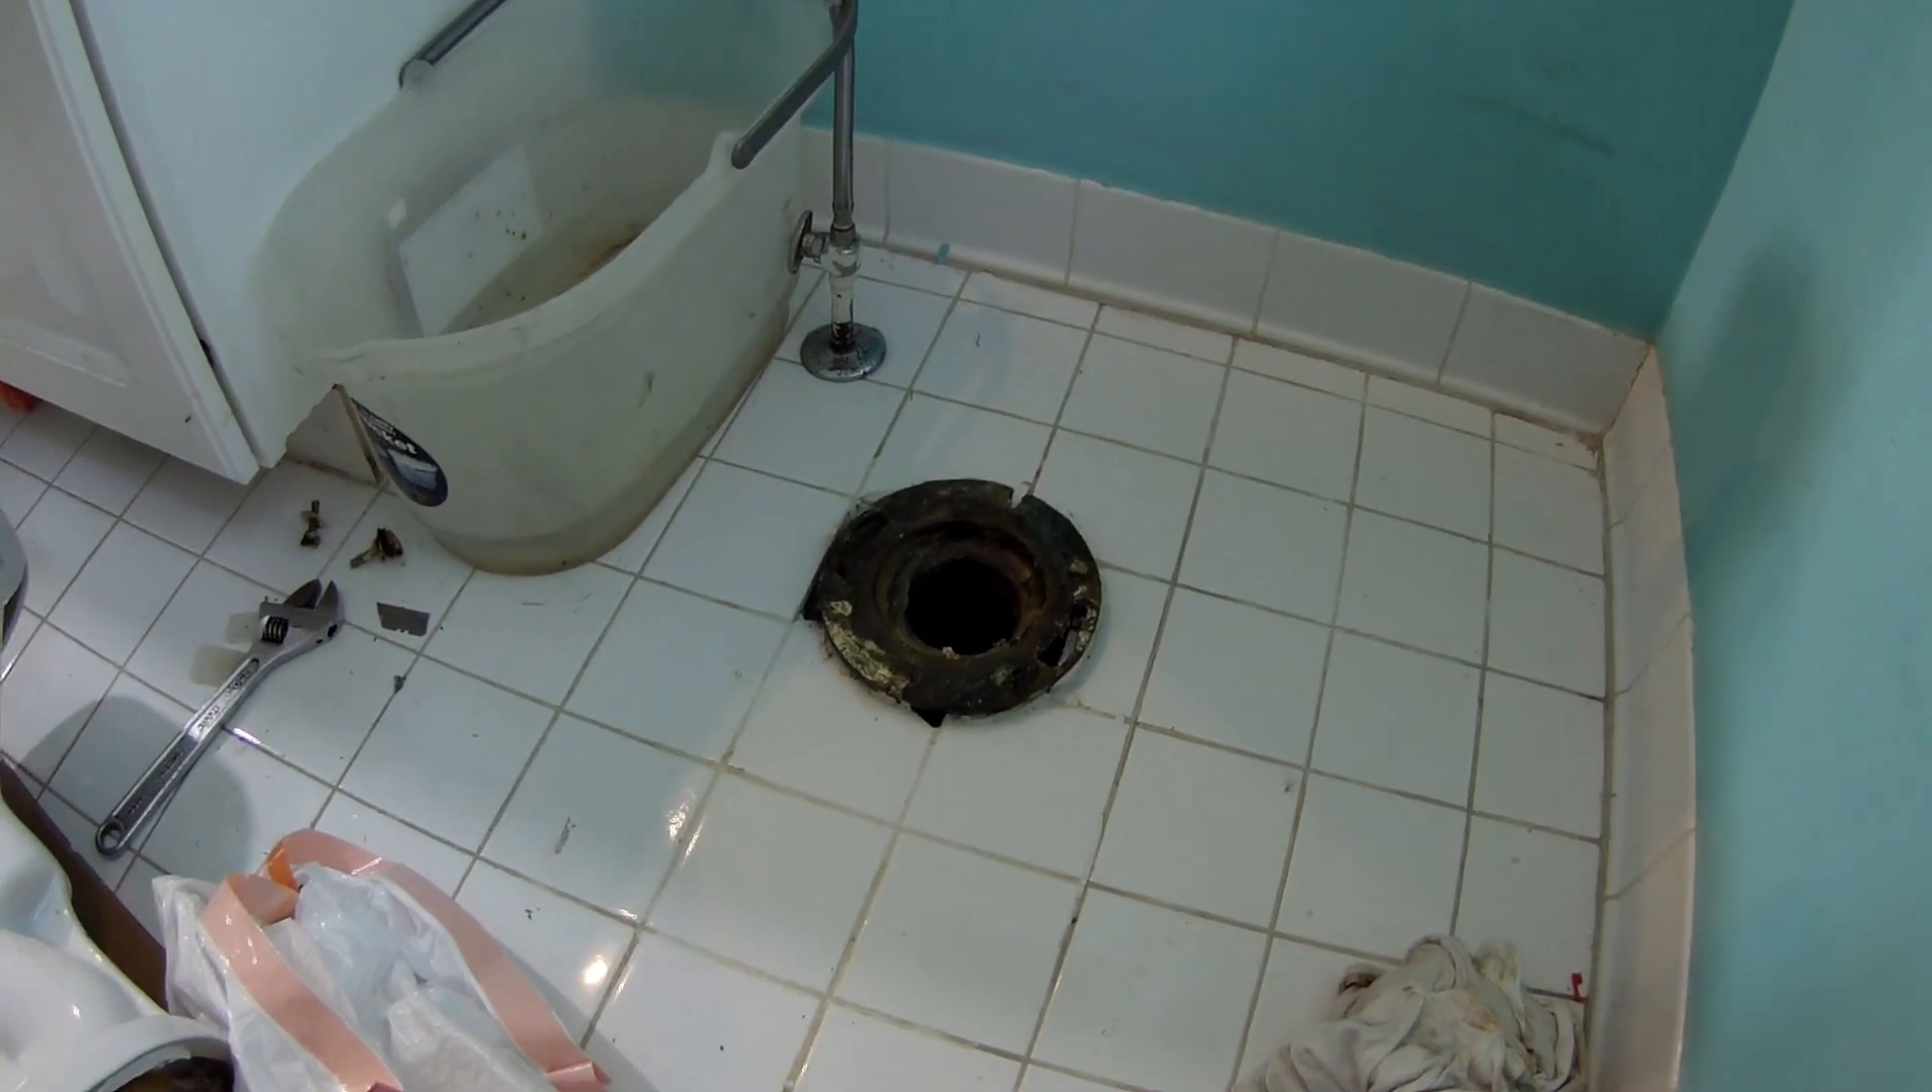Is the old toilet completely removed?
Yes.